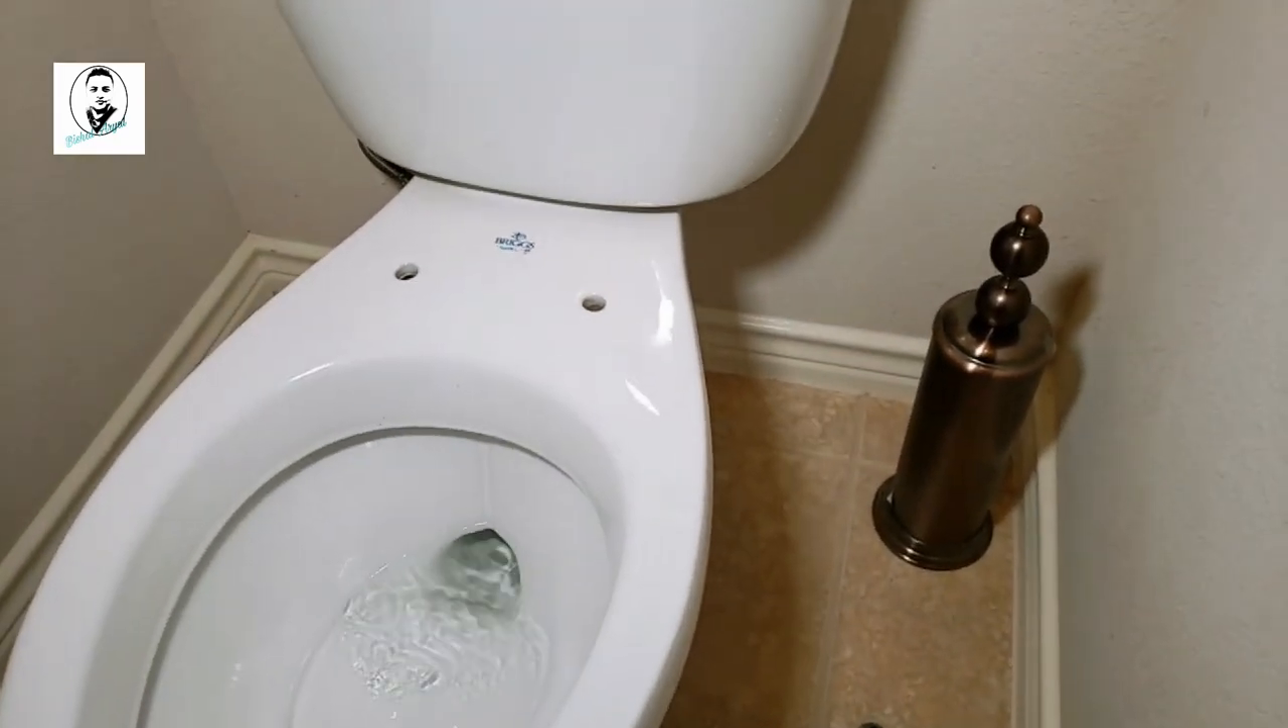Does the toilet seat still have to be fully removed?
No.